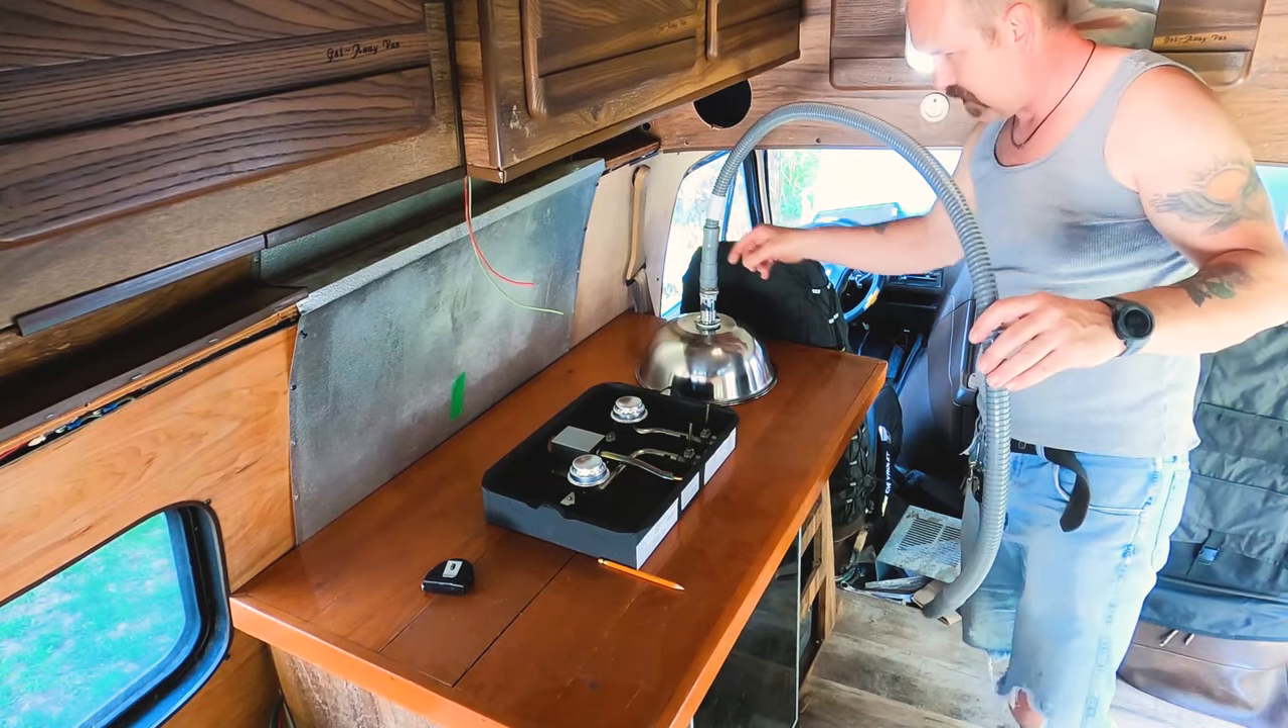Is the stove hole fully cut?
No.